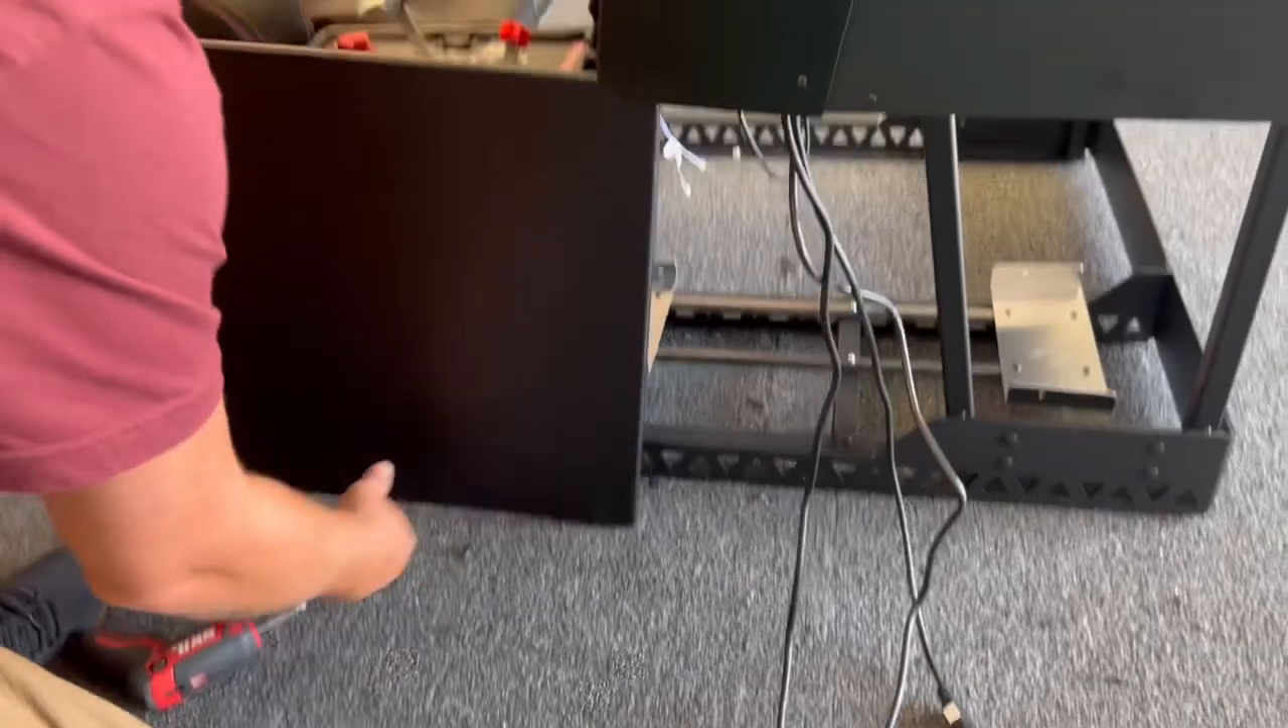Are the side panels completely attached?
No.